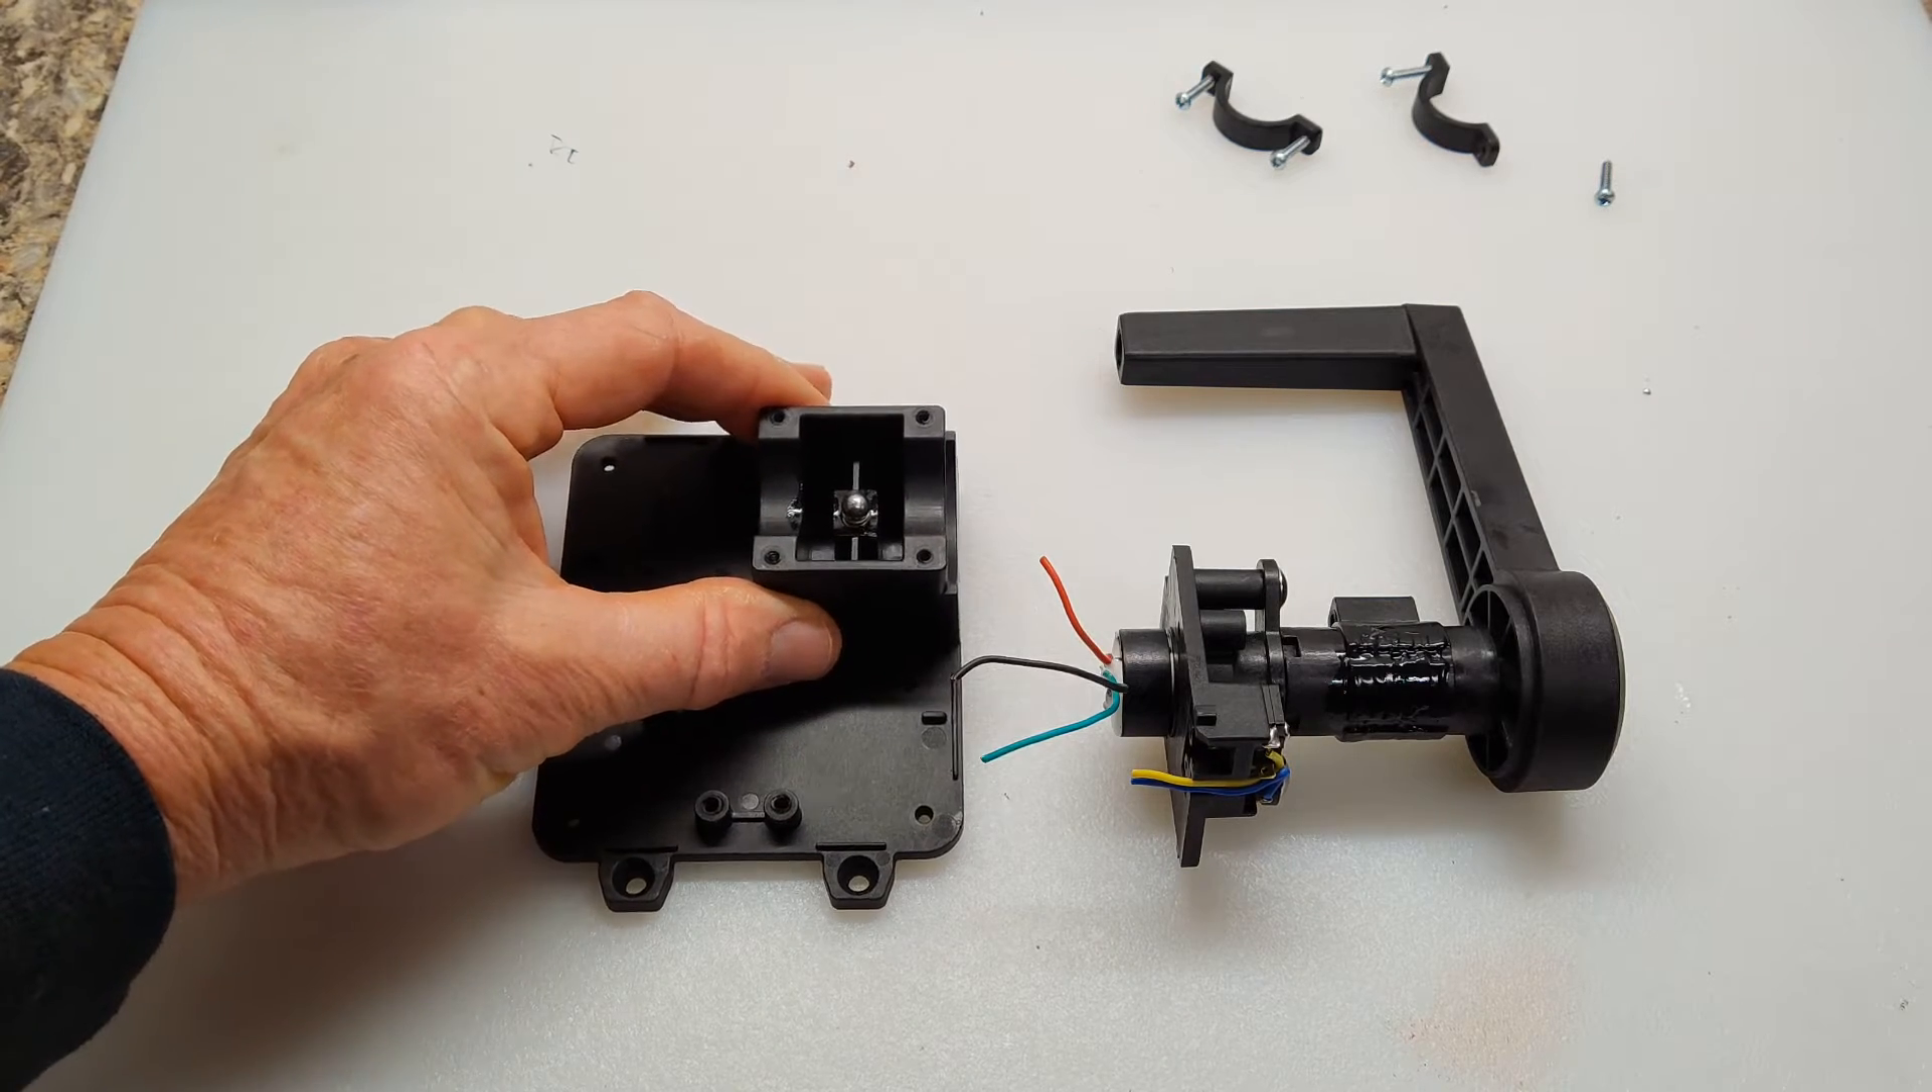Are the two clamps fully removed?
Yes.